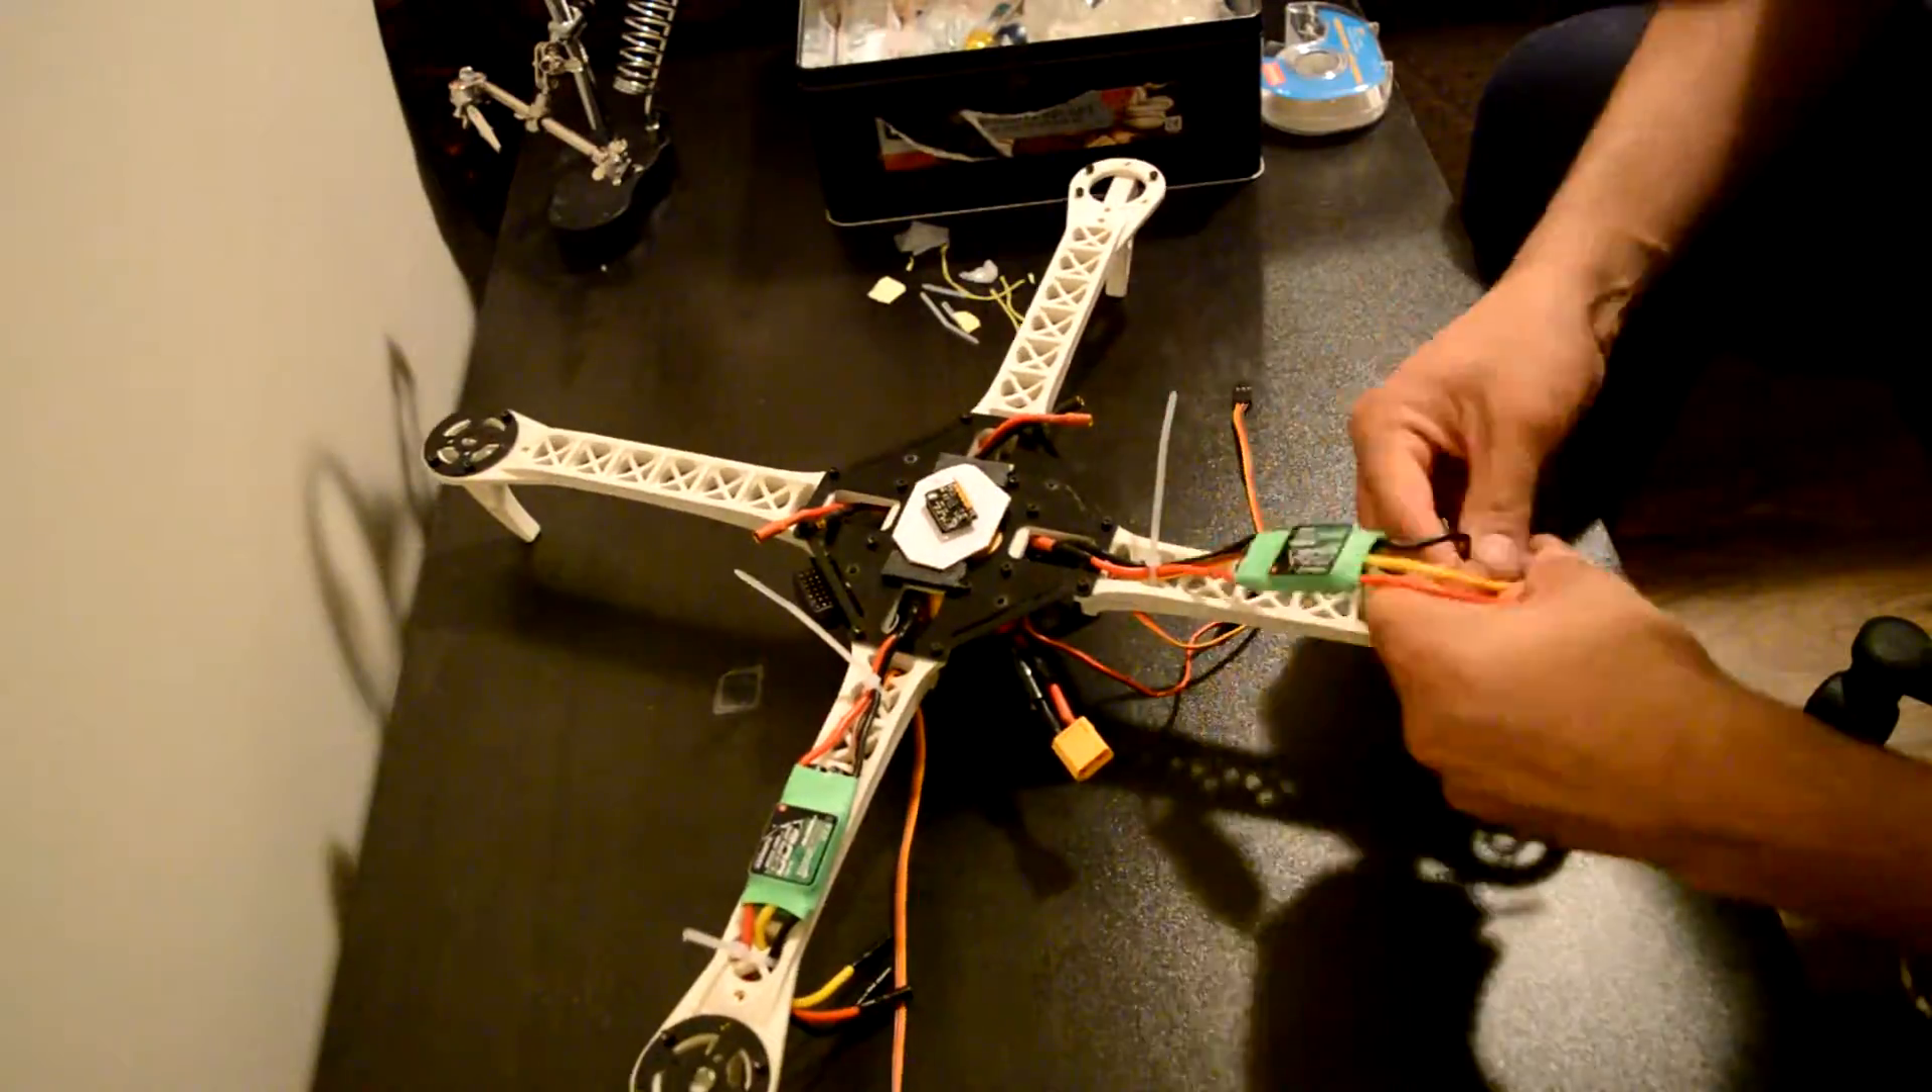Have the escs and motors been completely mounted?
No.